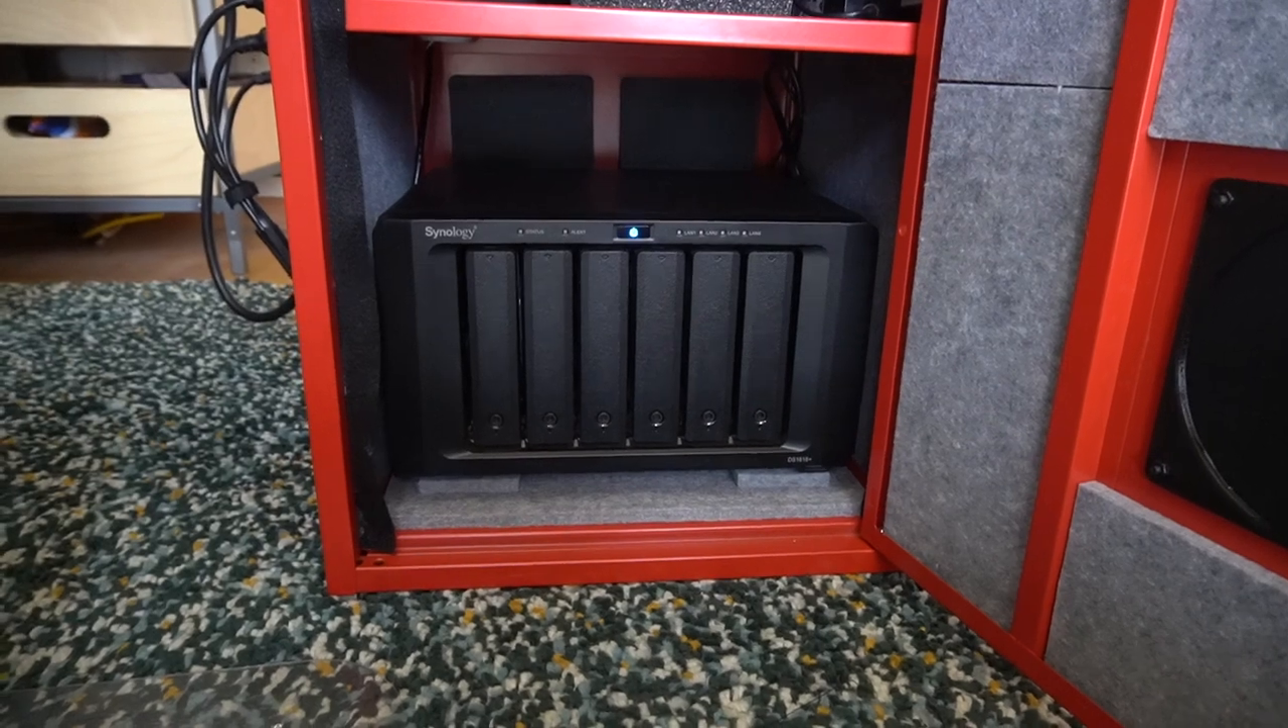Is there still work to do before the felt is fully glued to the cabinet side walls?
No.